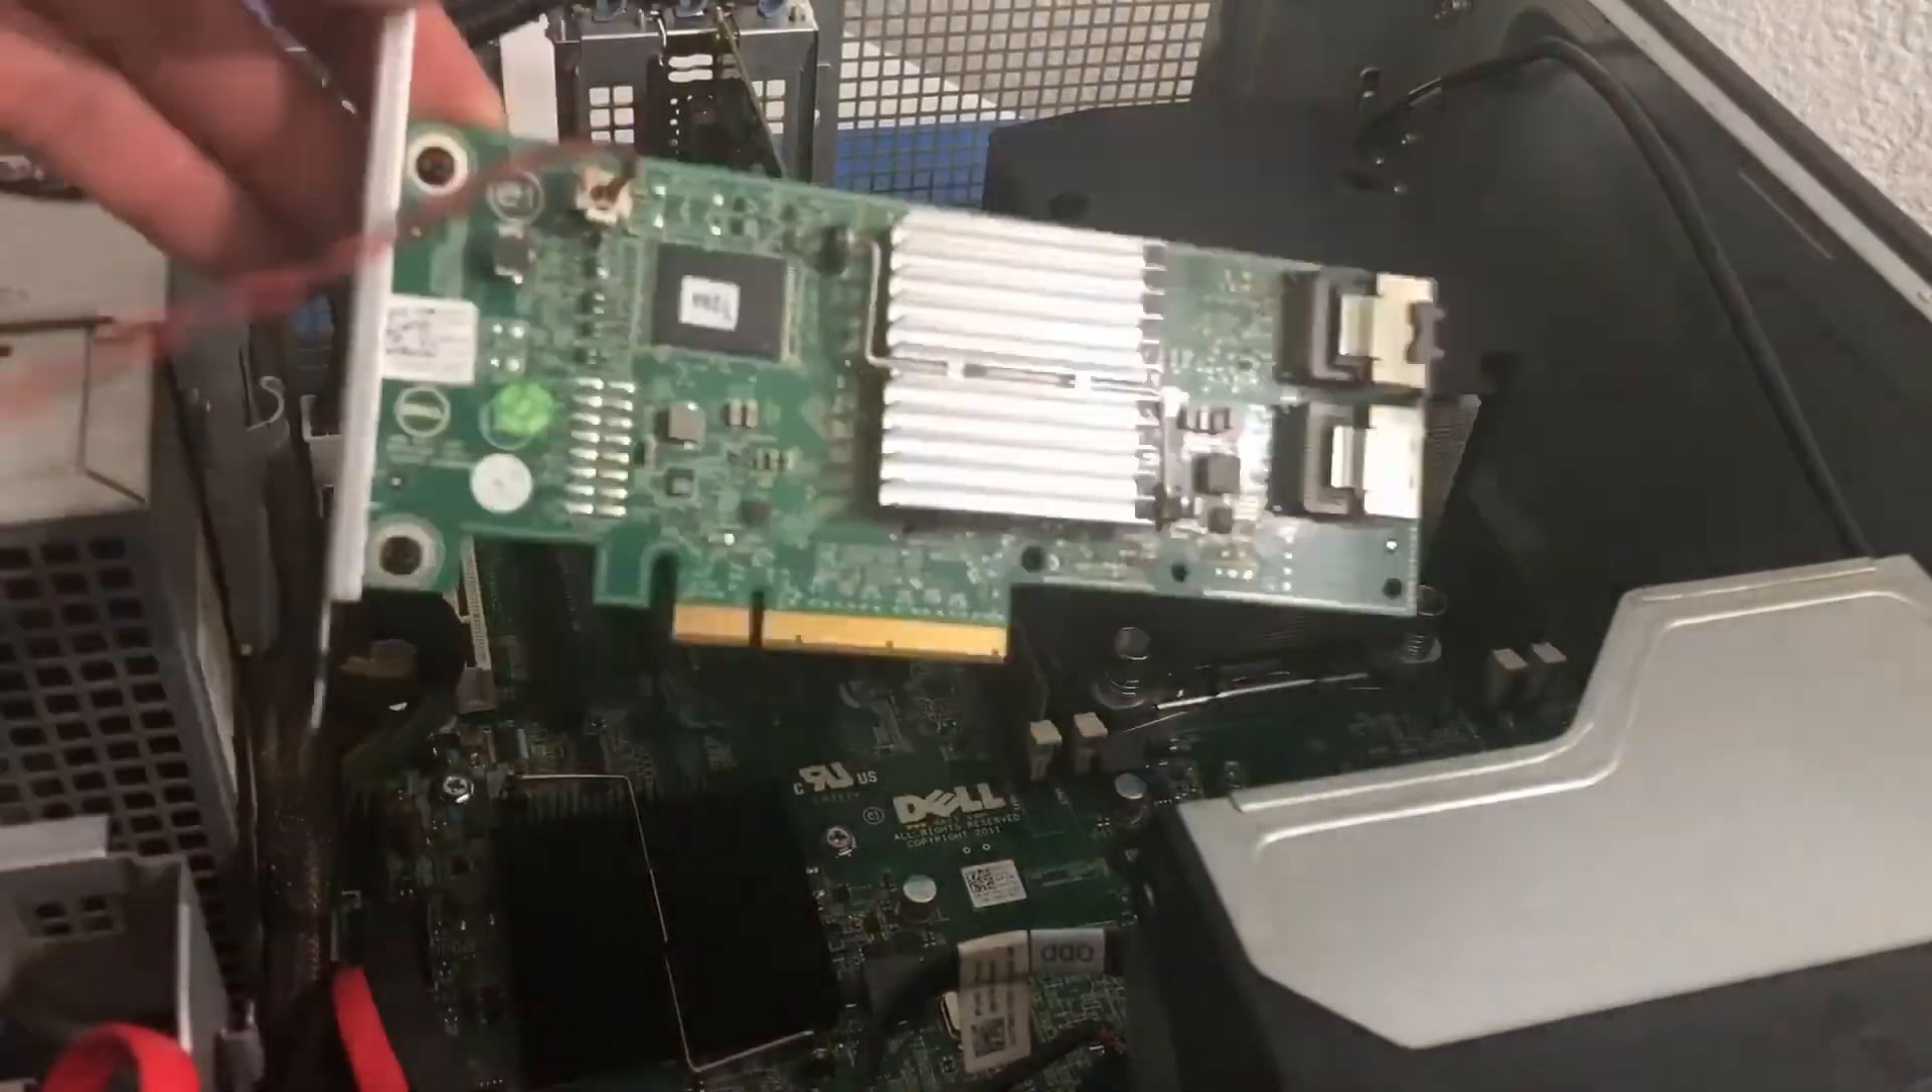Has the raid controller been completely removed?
Yes.